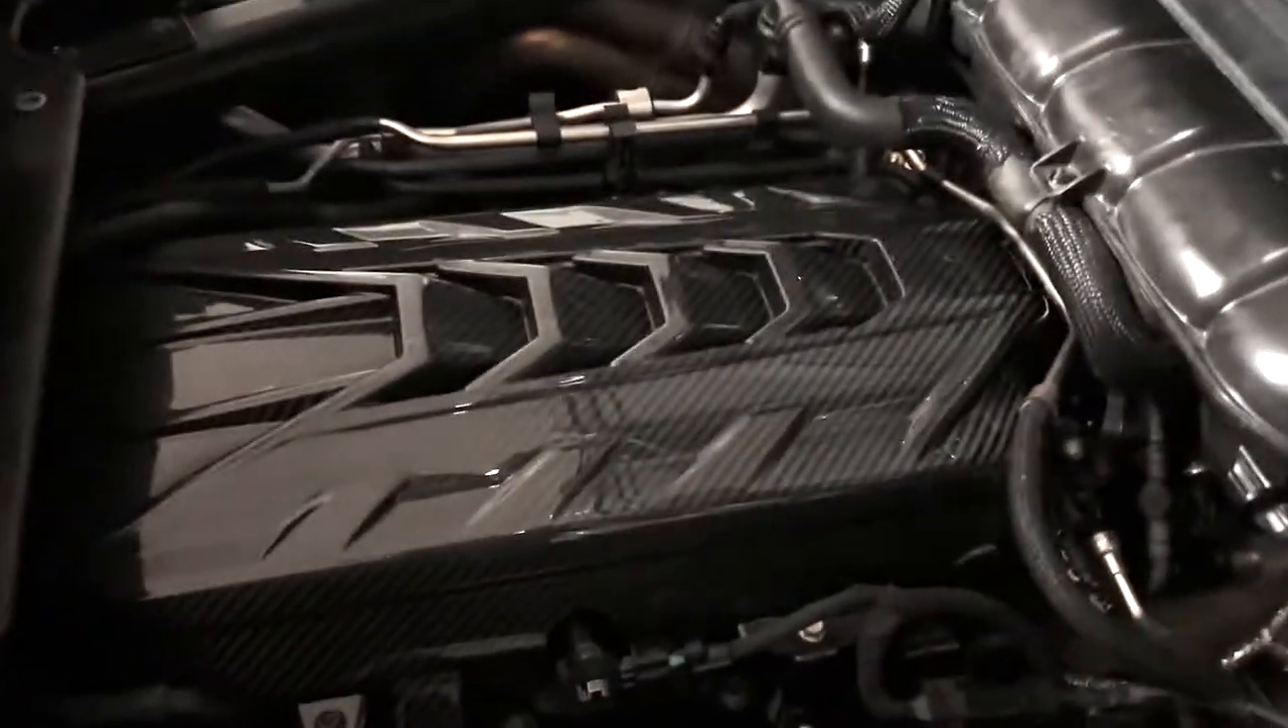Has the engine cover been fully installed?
Yes.